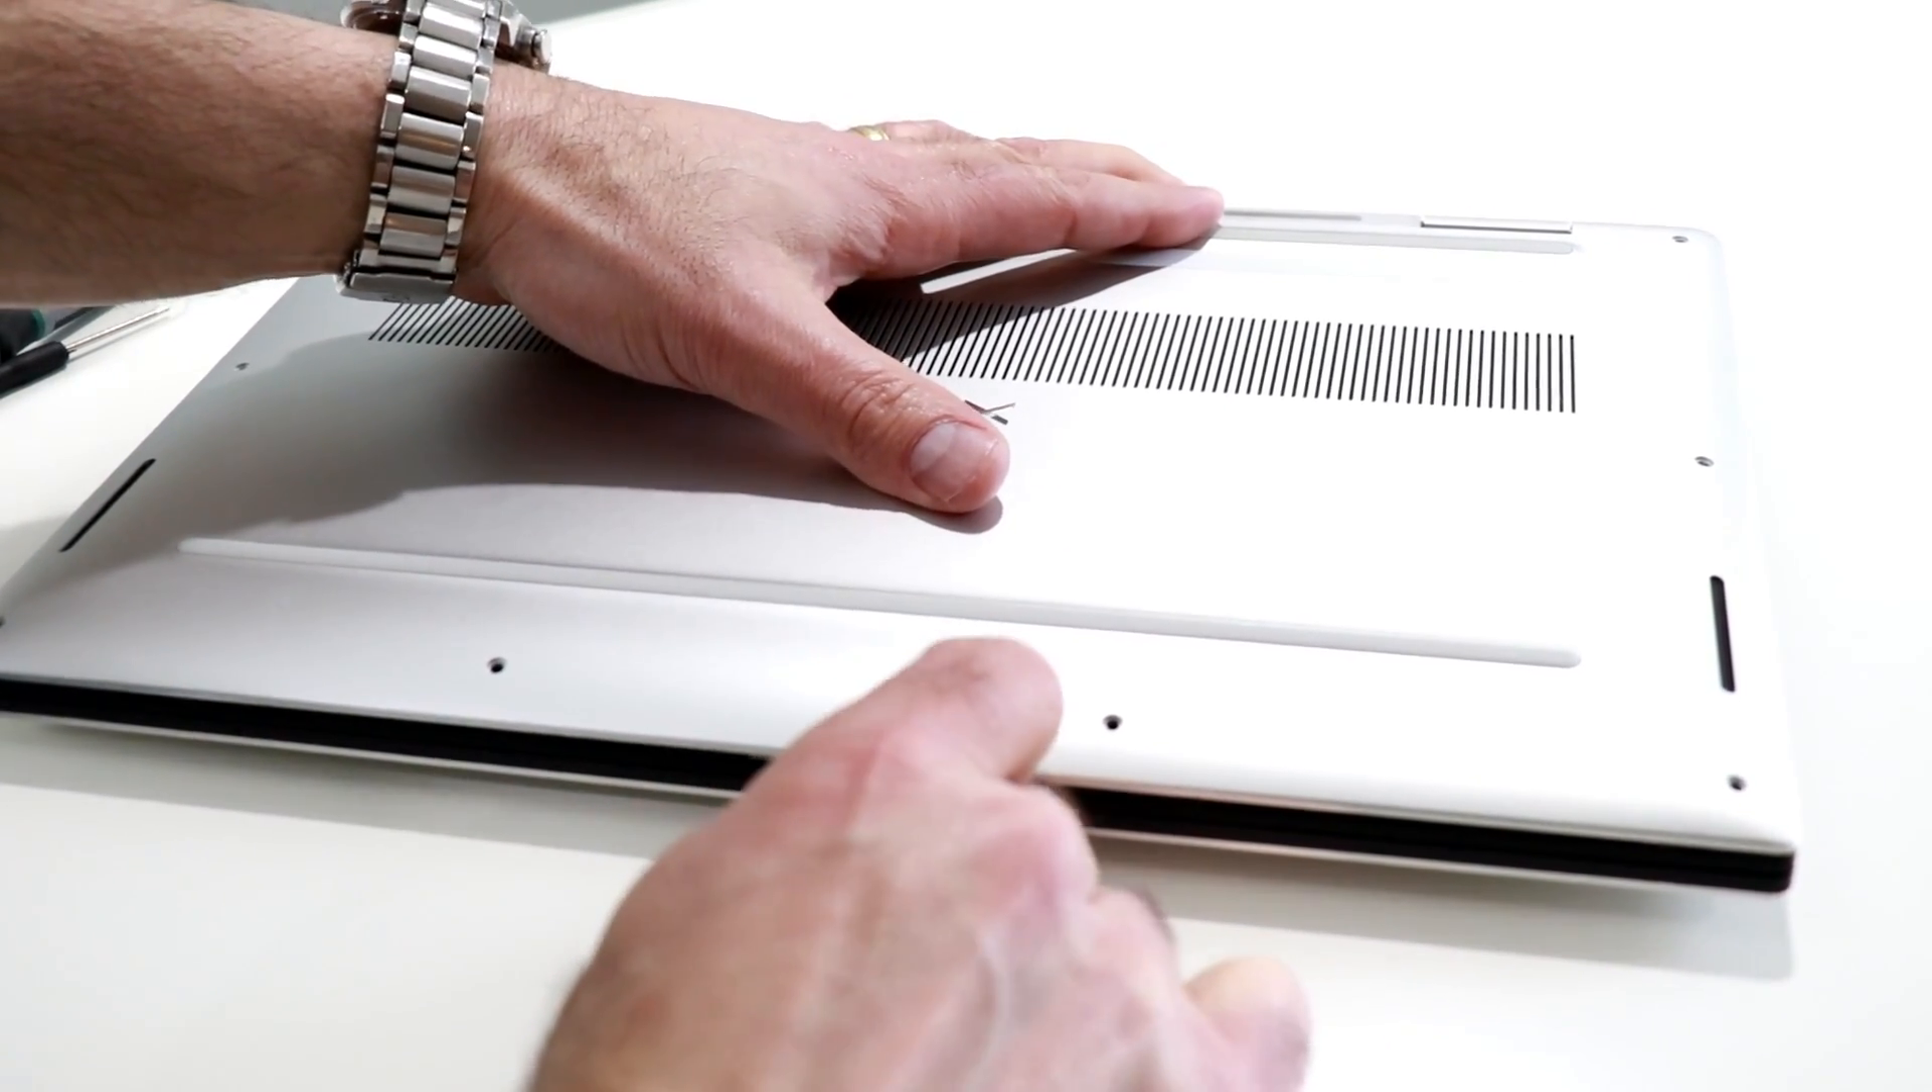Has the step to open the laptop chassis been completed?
No.